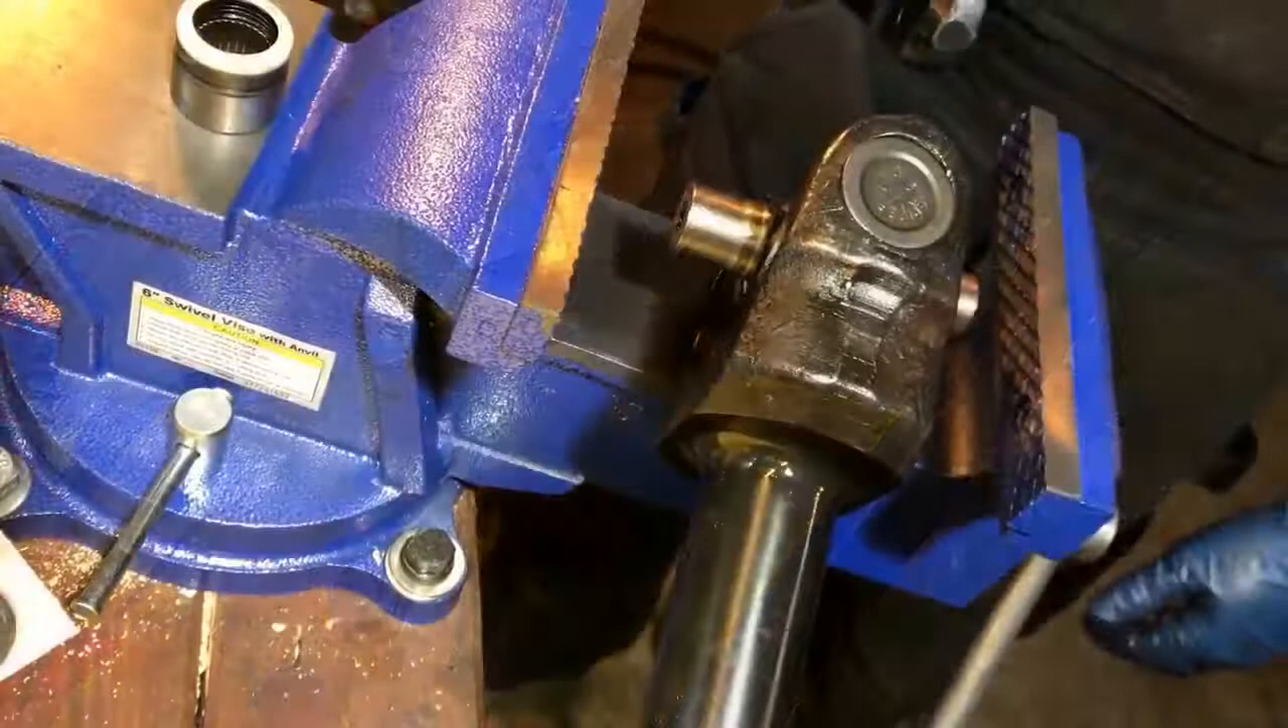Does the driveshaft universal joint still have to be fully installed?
Yes.